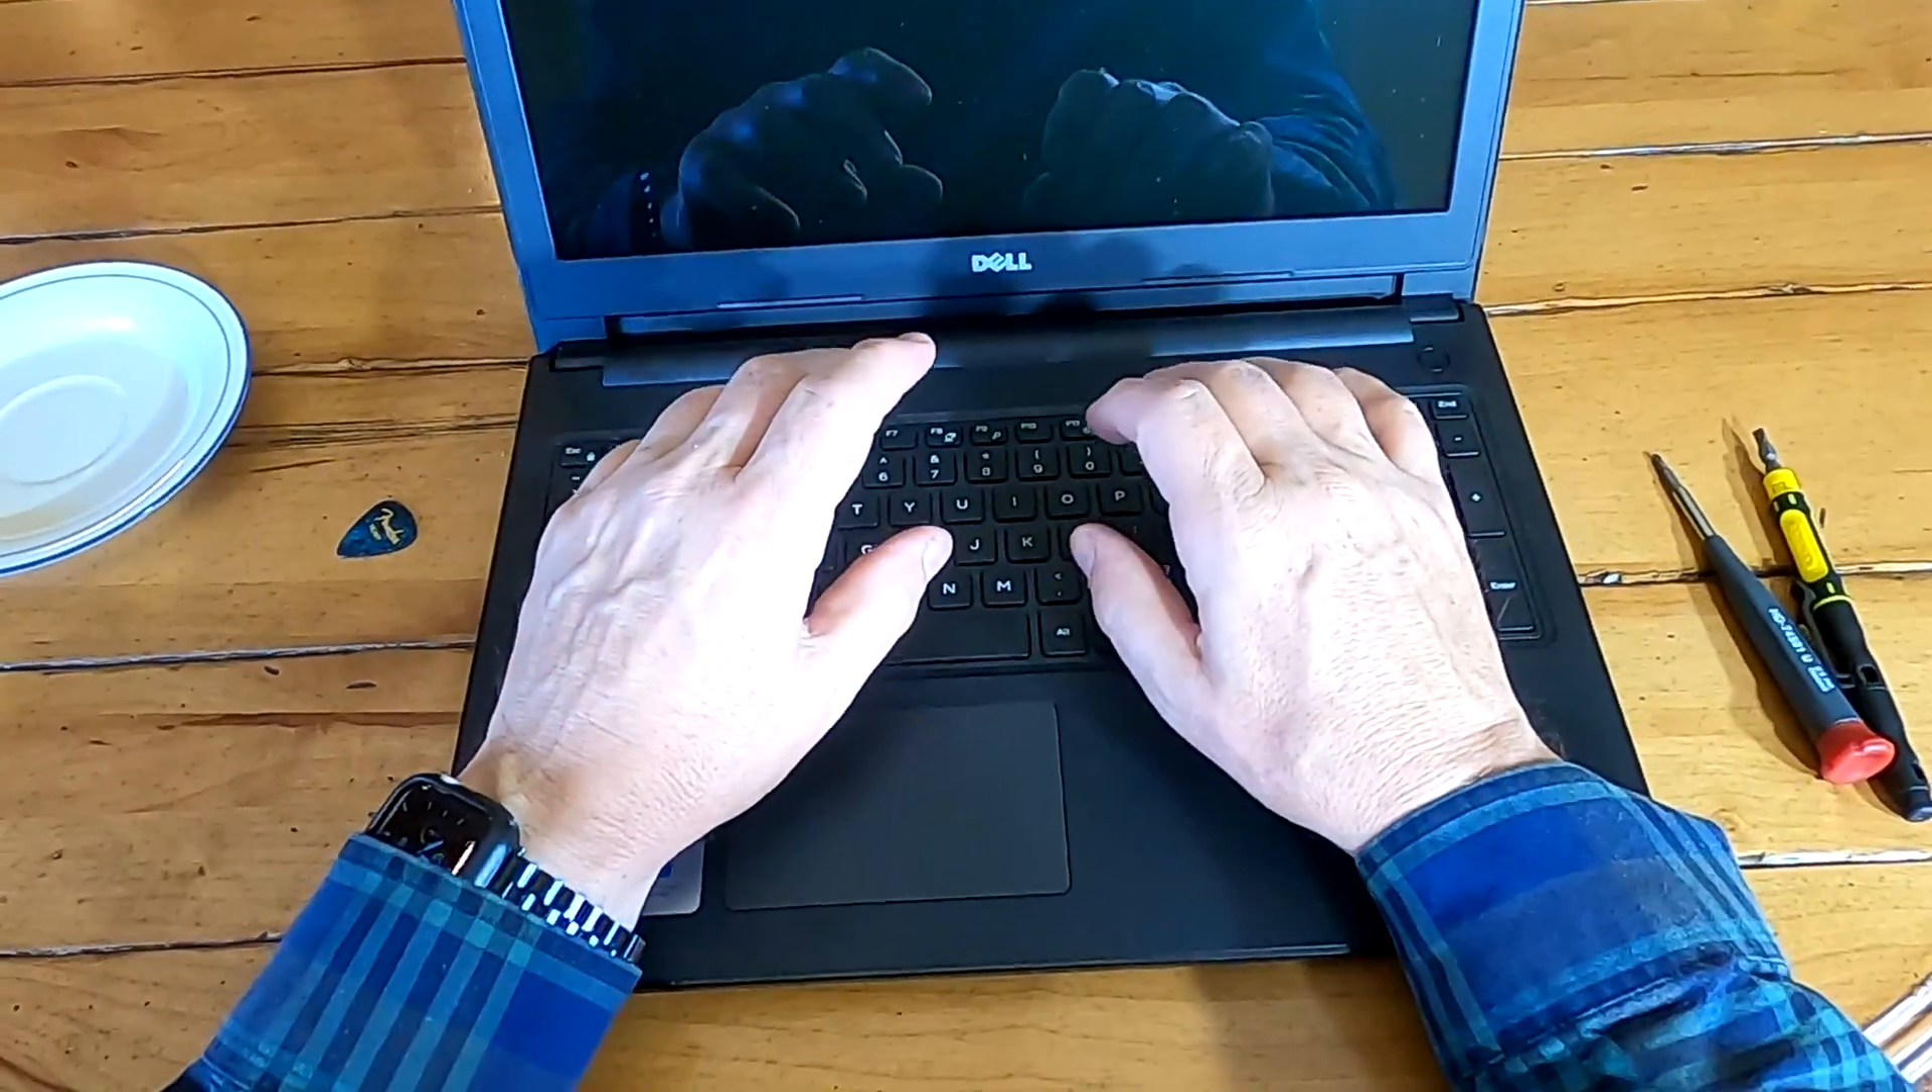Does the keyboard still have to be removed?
Yes.